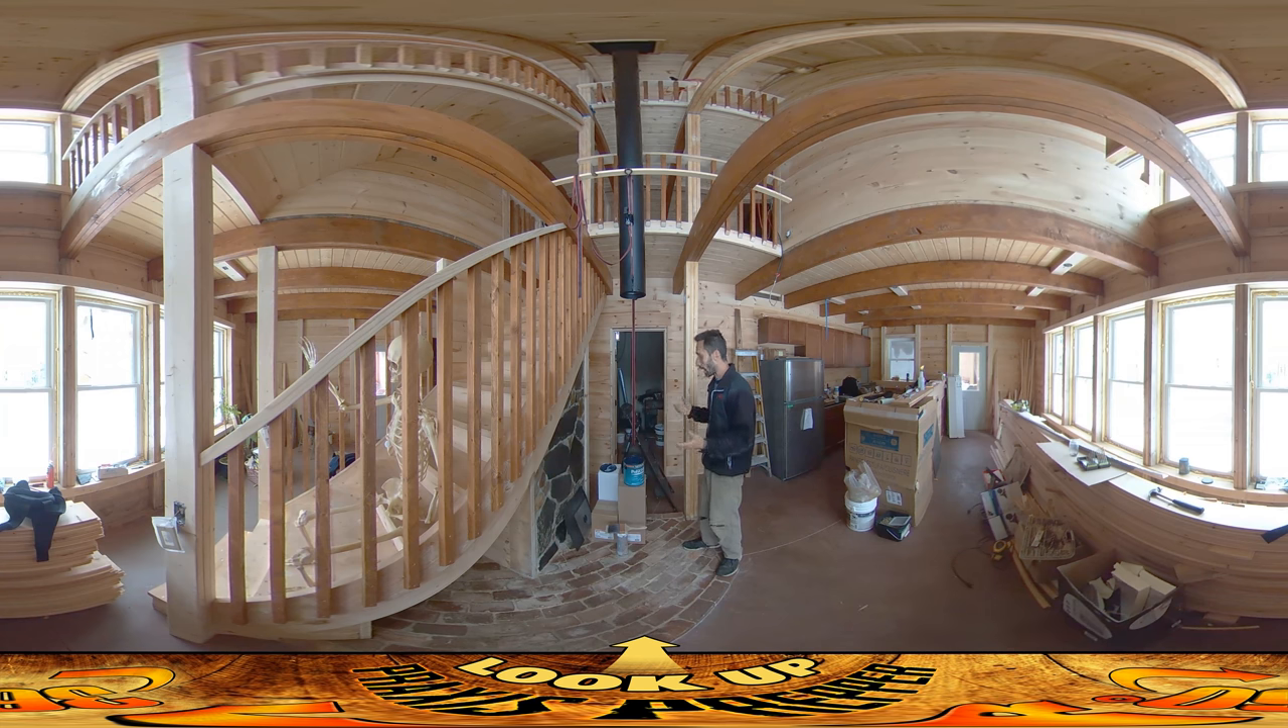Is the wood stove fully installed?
No.